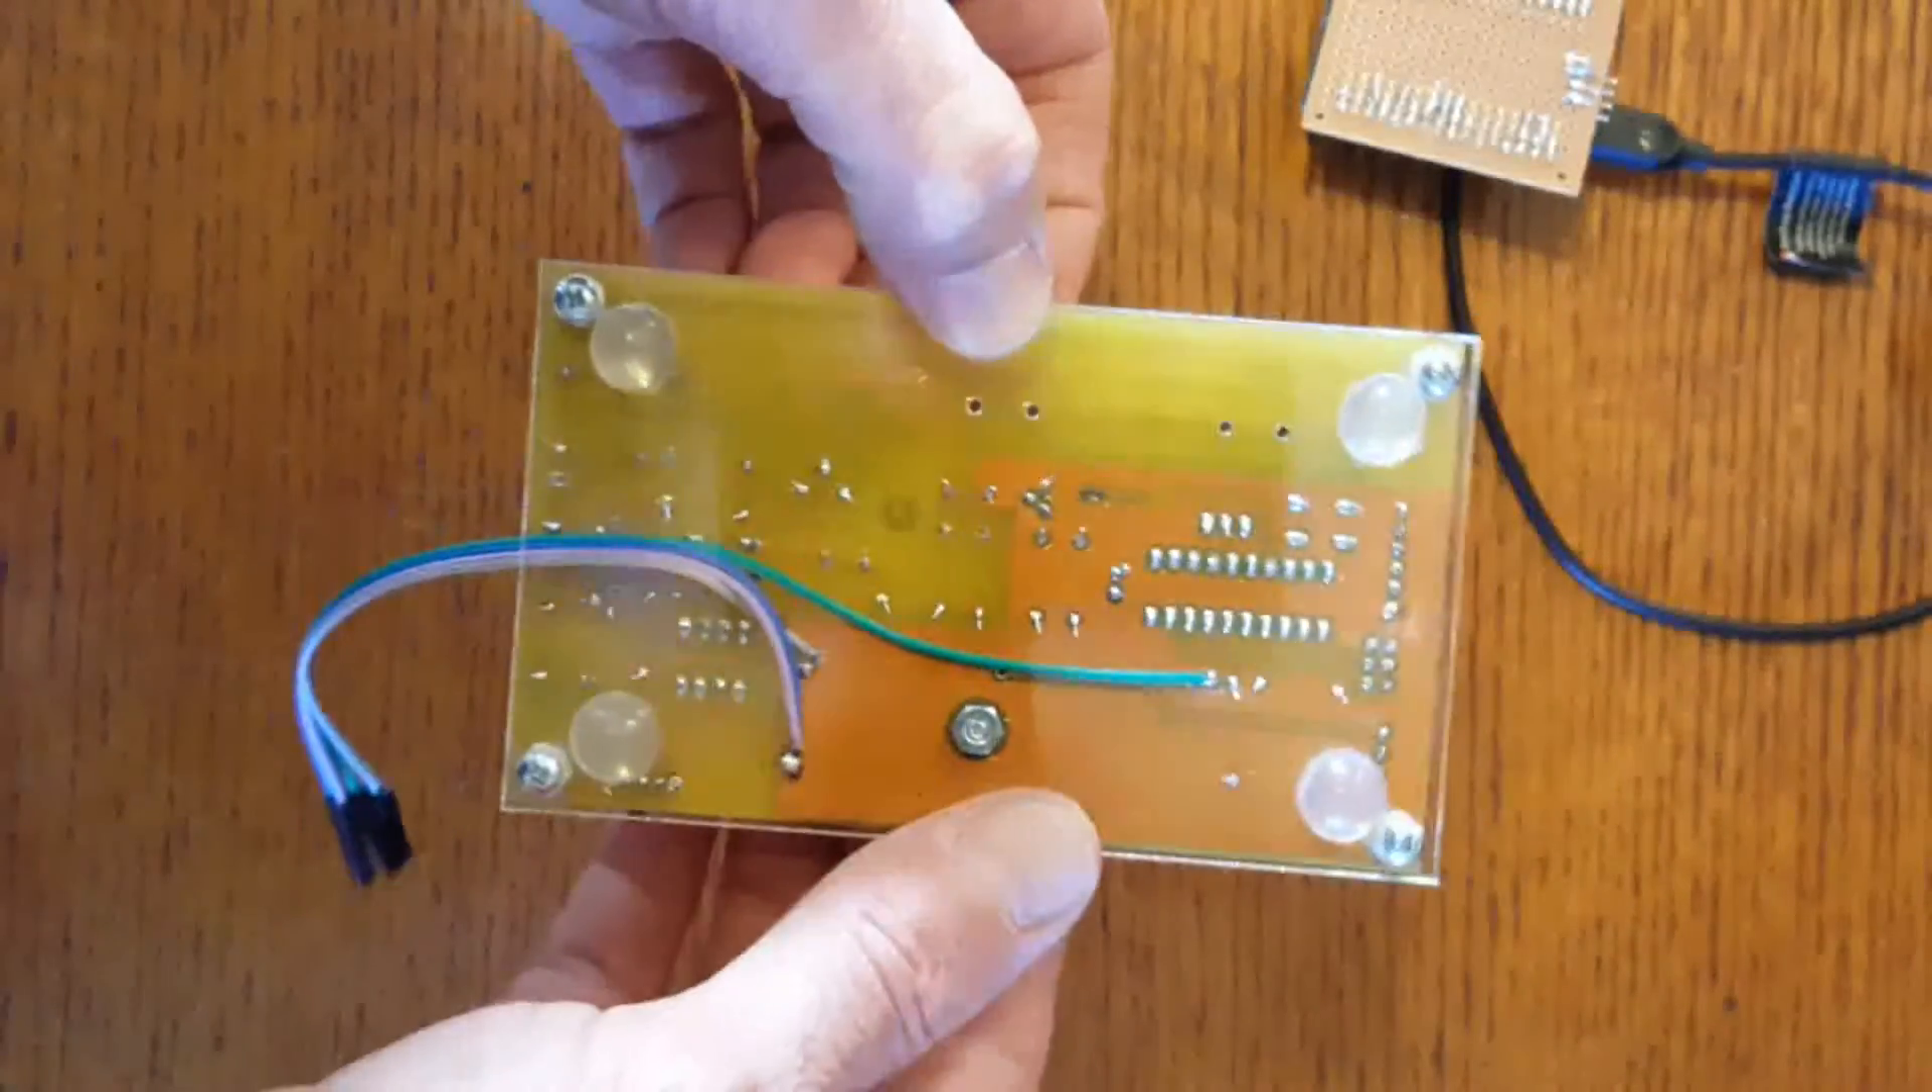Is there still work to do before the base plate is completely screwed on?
No.